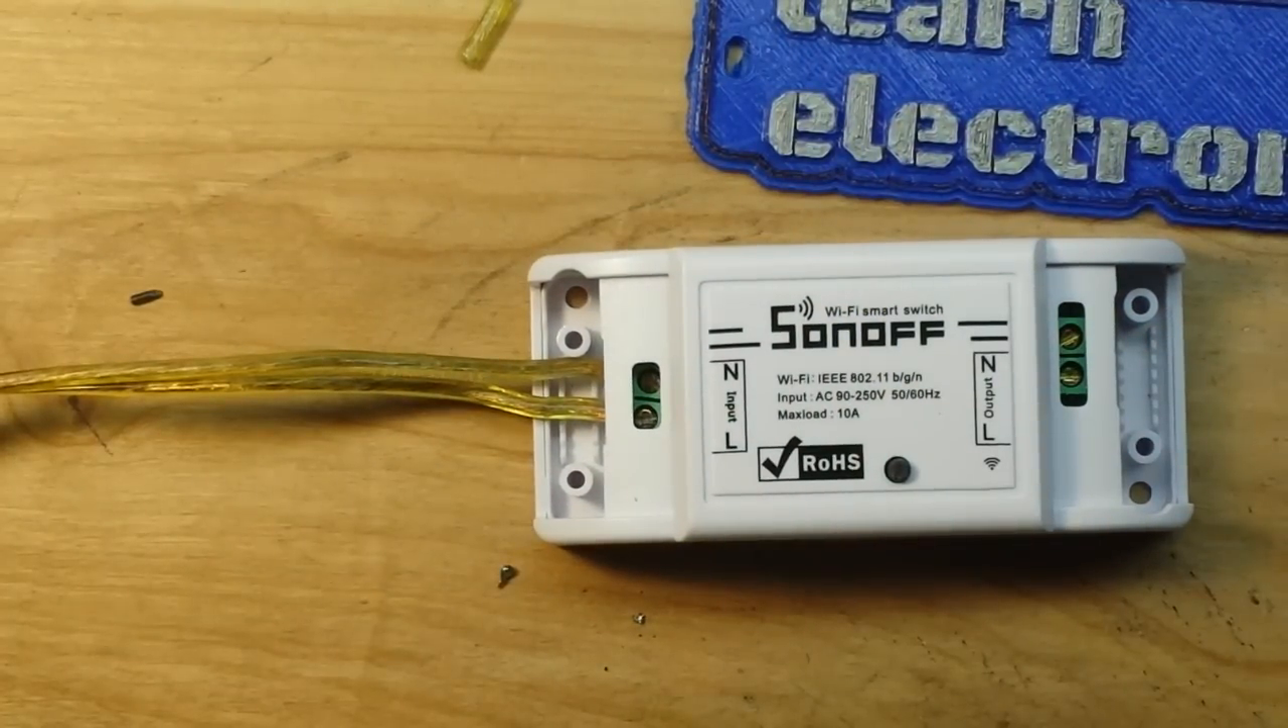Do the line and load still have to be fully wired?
Yes.